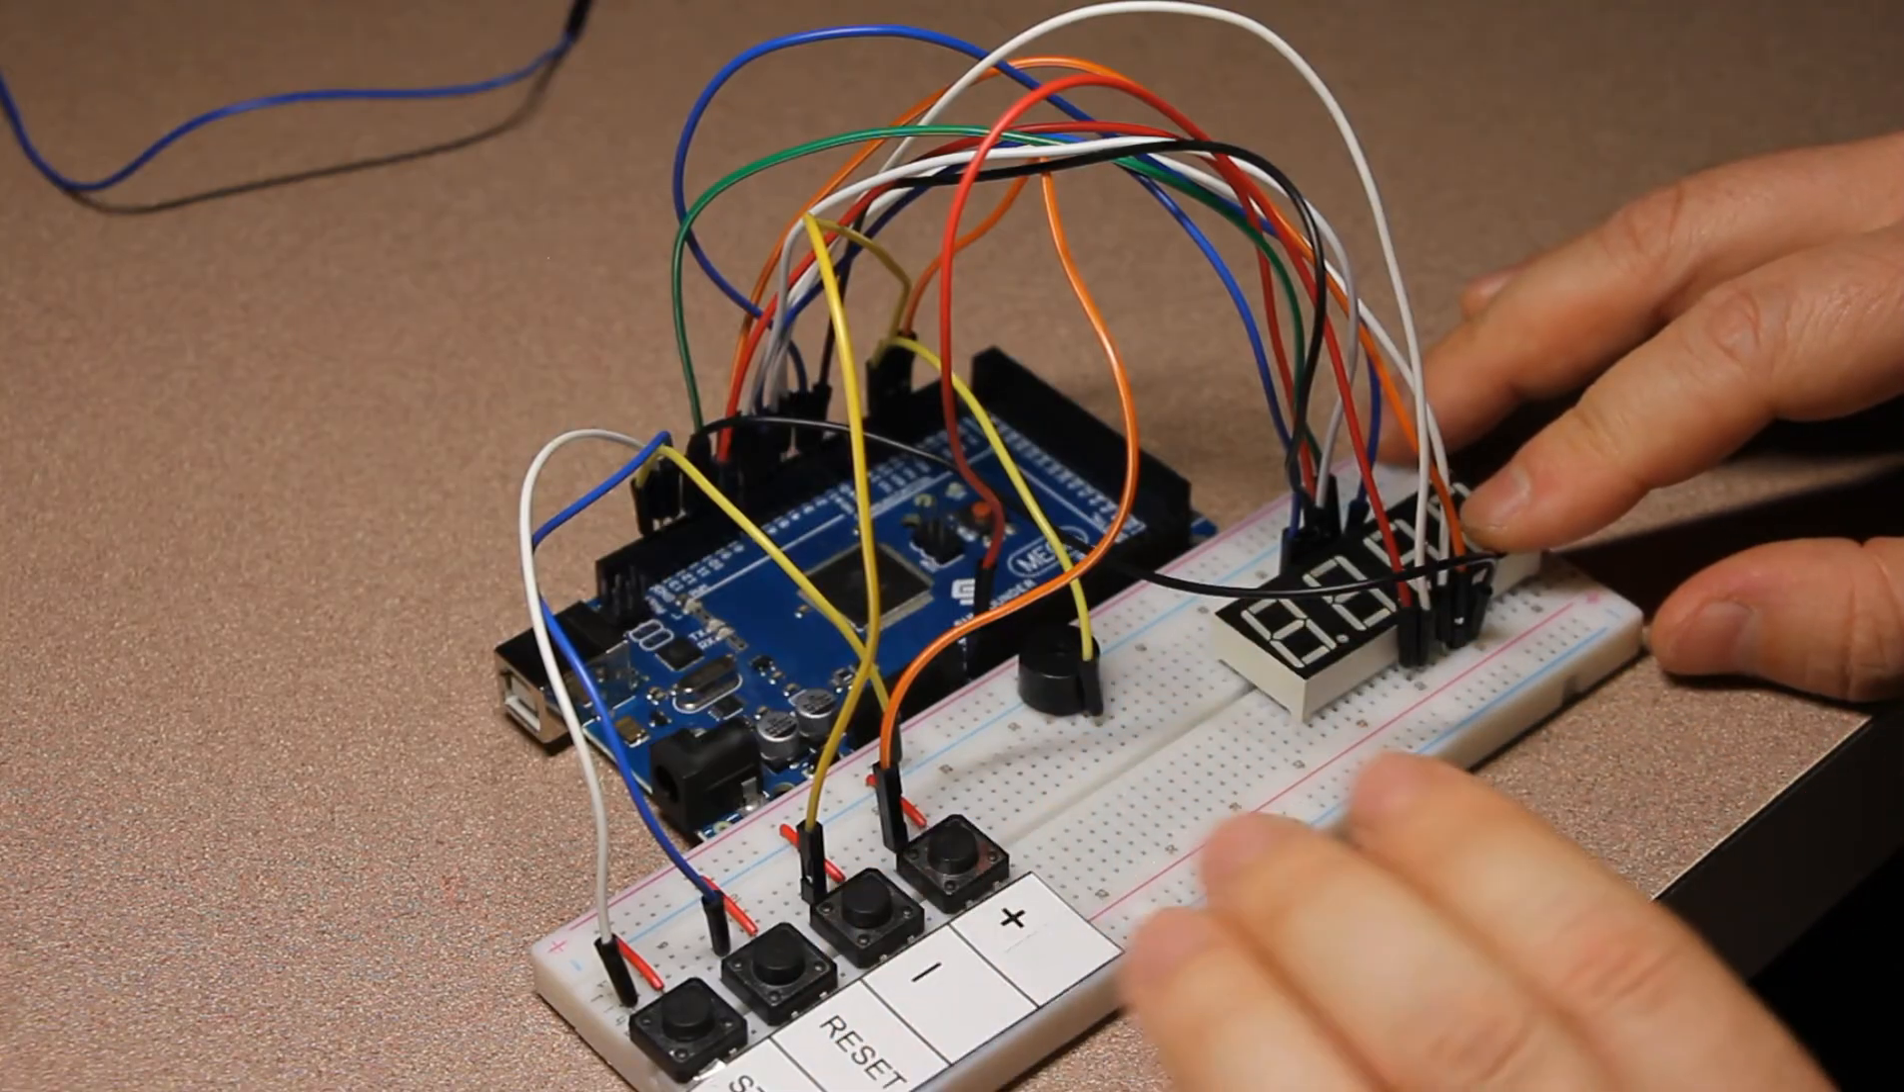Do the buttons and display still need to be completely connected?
No.